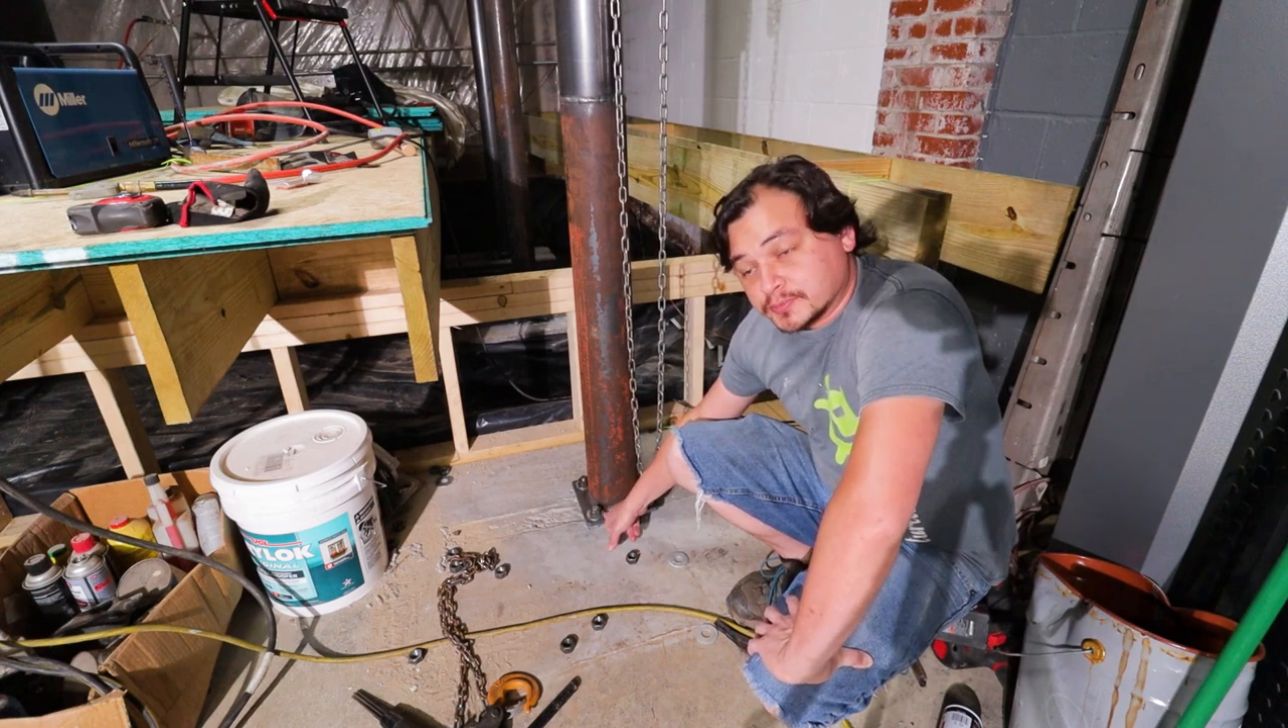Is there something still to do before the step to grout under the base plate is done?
Yes.